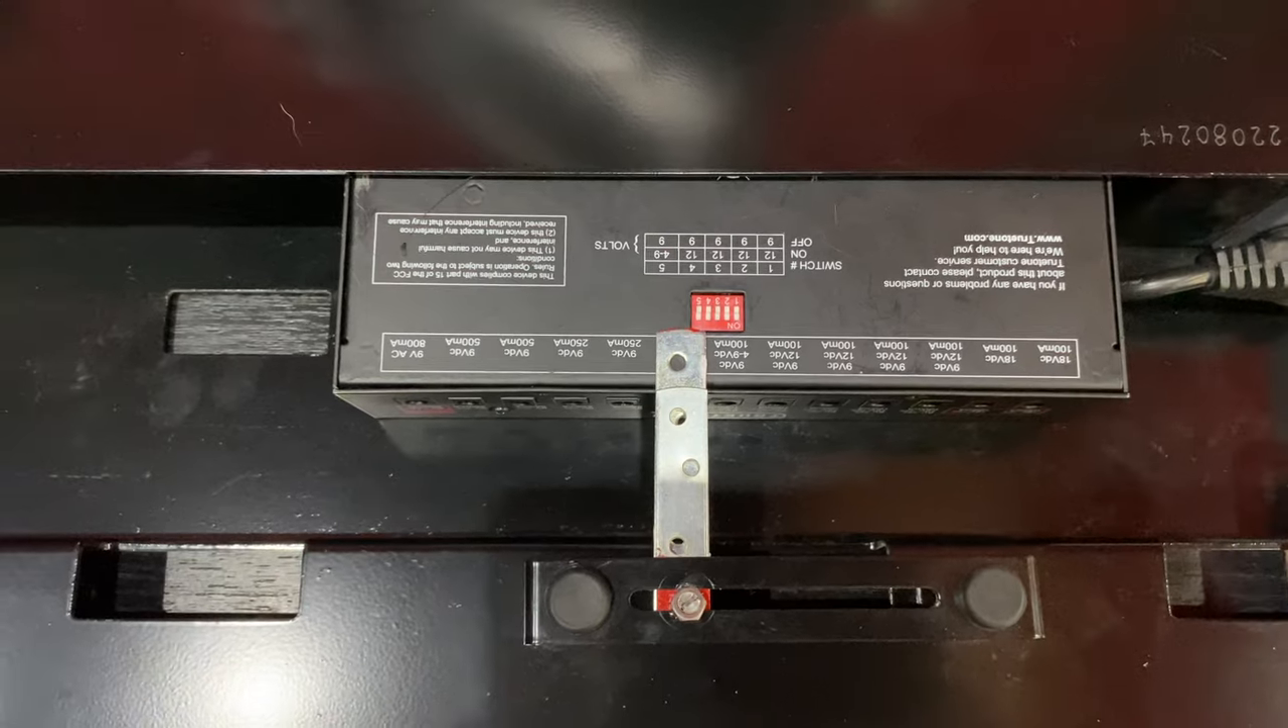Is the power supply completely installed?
Yes.